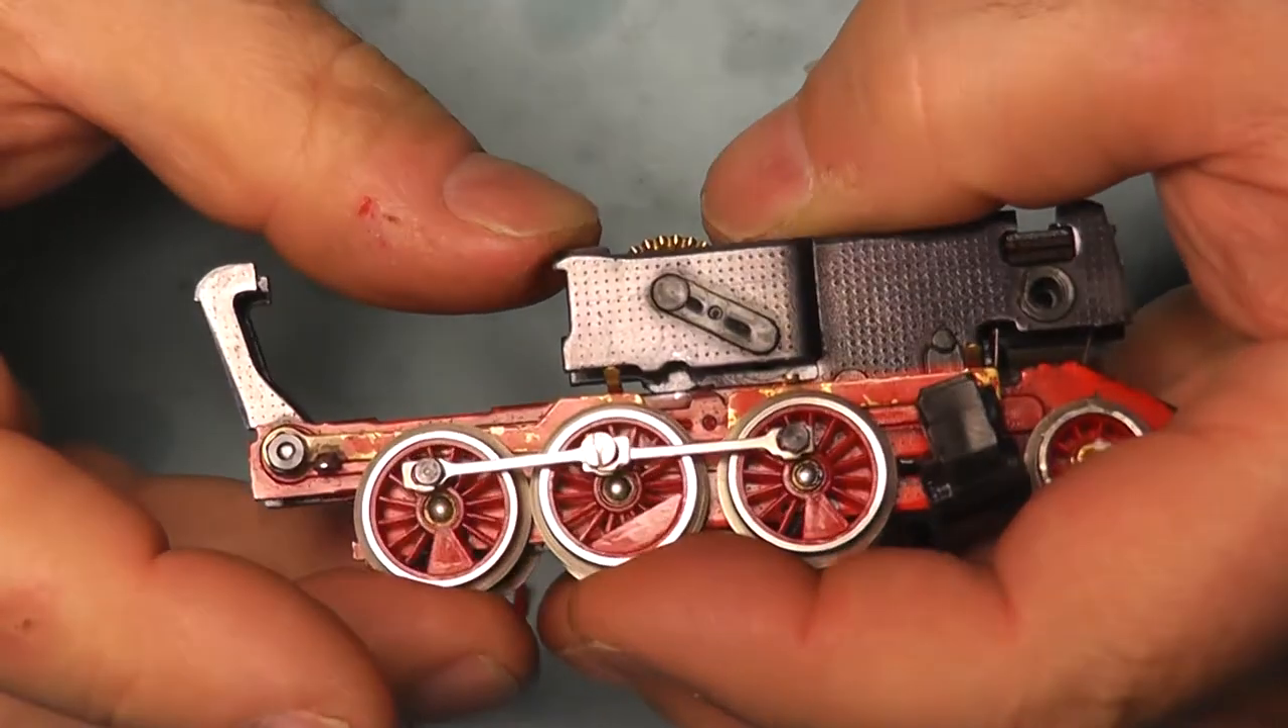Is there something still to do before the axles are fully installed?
No.